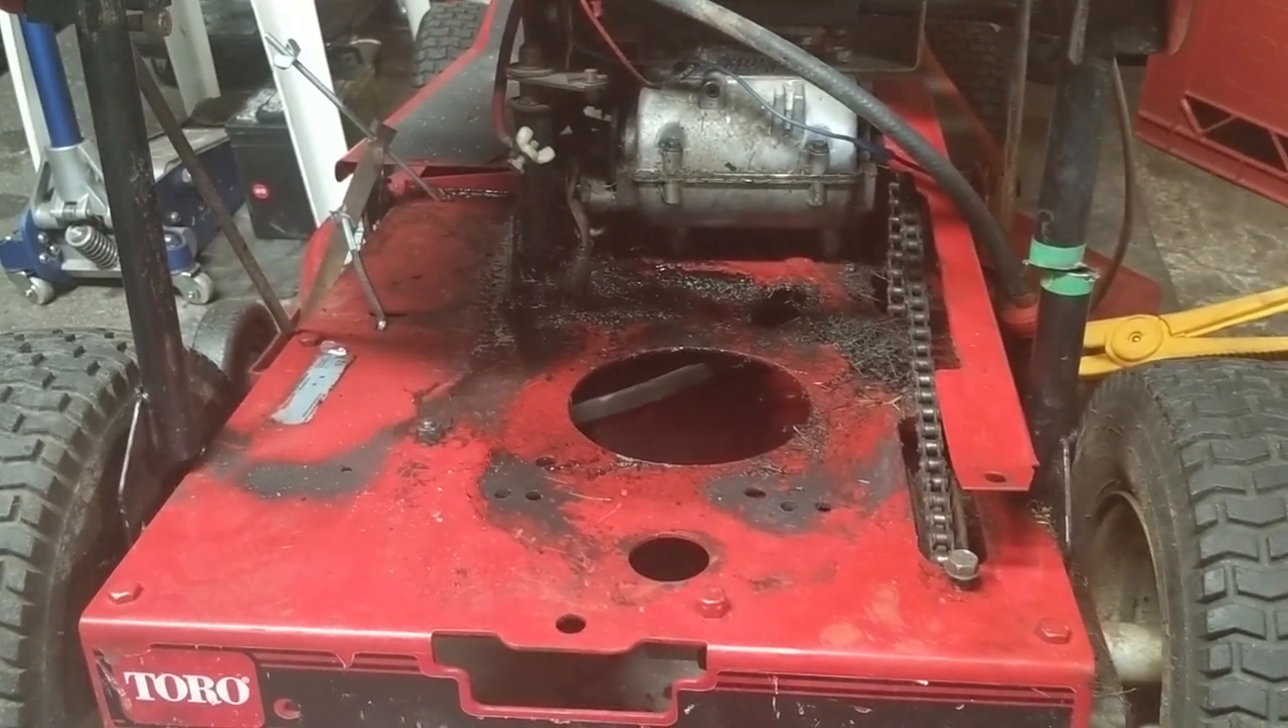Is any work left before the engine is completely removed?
No.